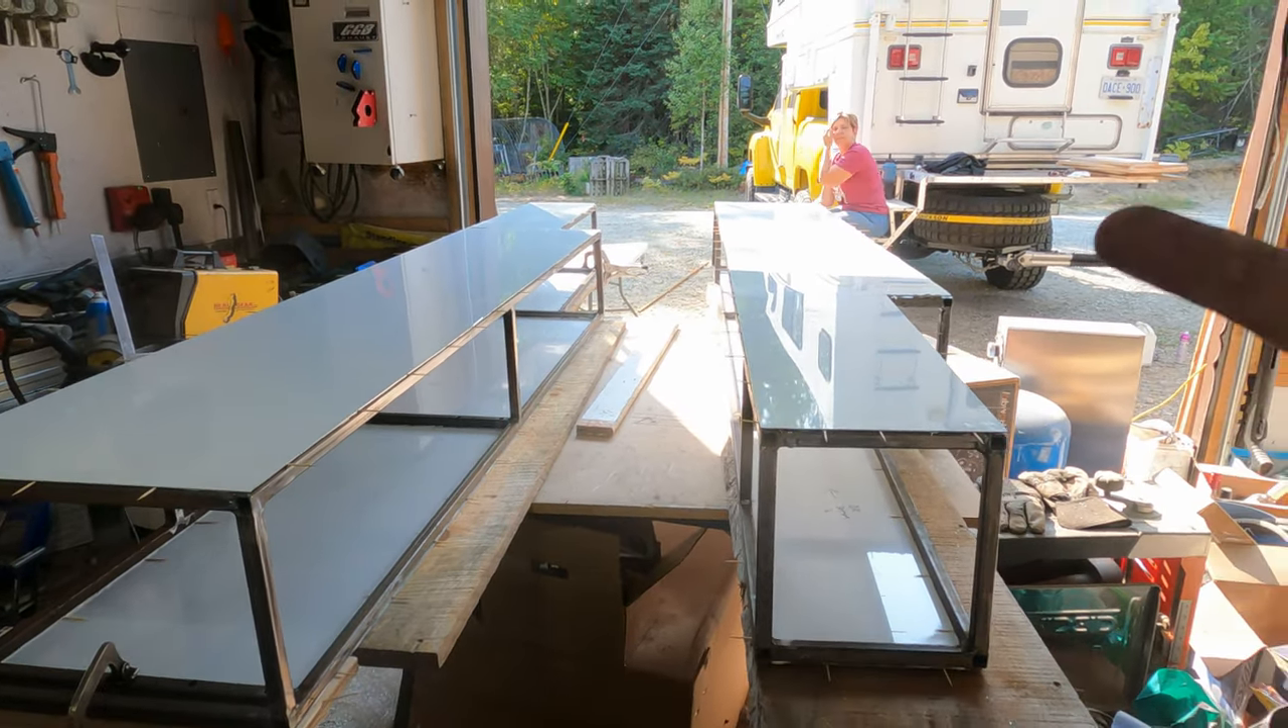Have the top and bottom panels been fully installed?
Yes.